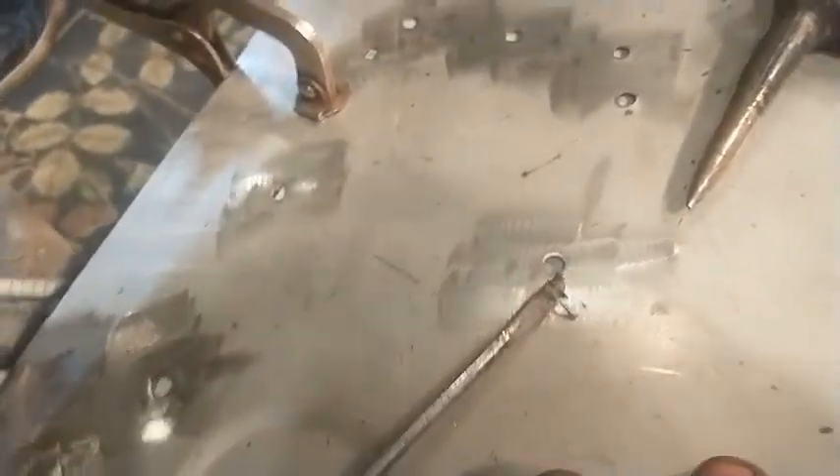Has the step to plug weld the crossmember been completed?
No.